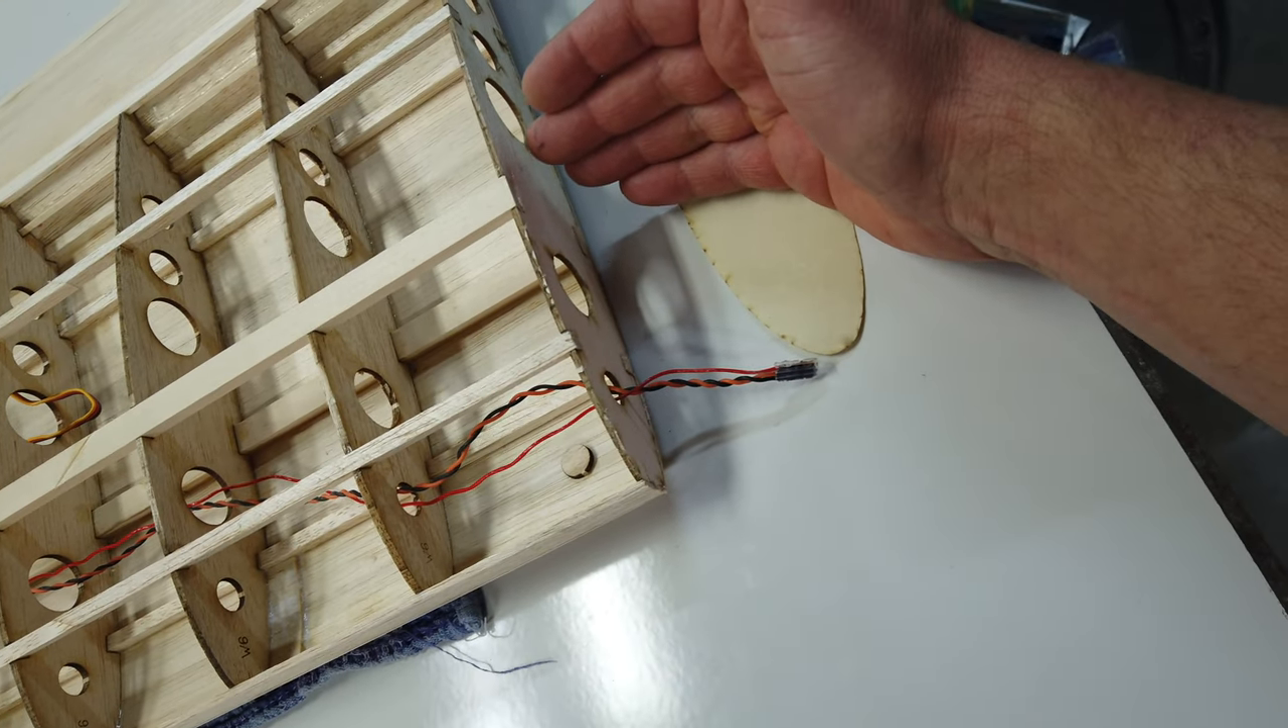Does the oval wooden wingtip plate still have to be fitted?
Yes.